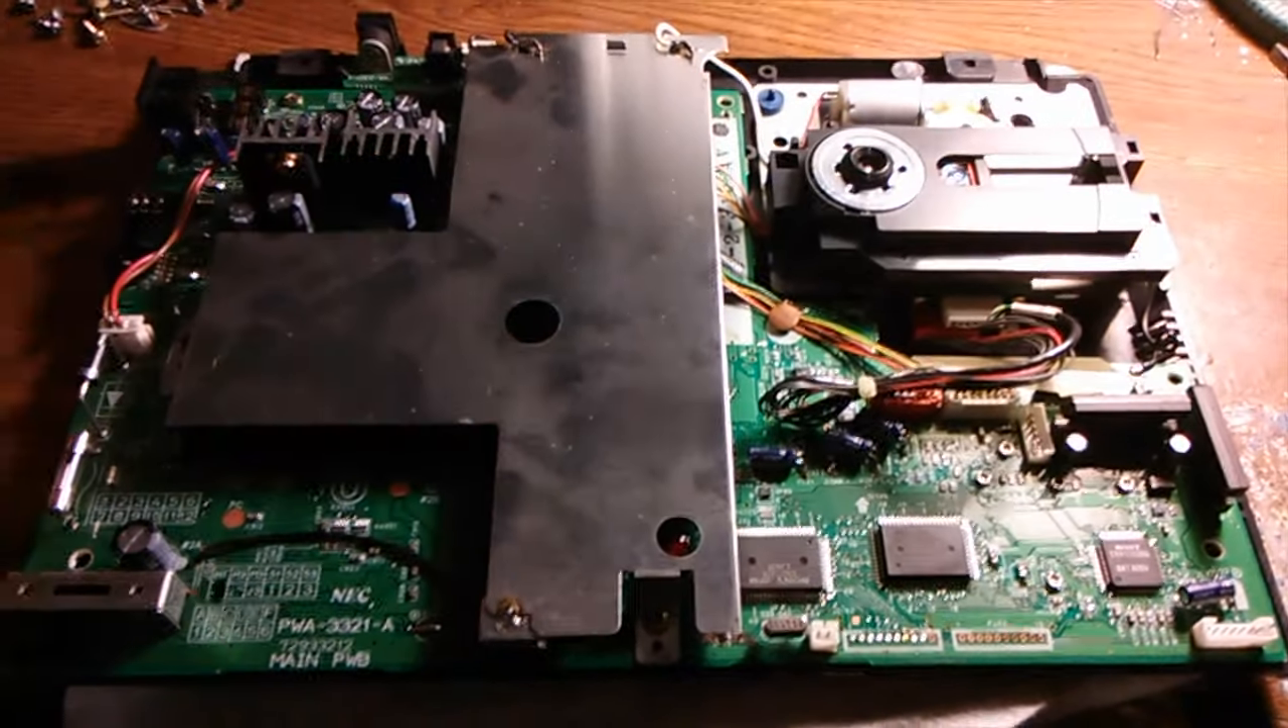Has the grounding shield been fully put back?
Yes.